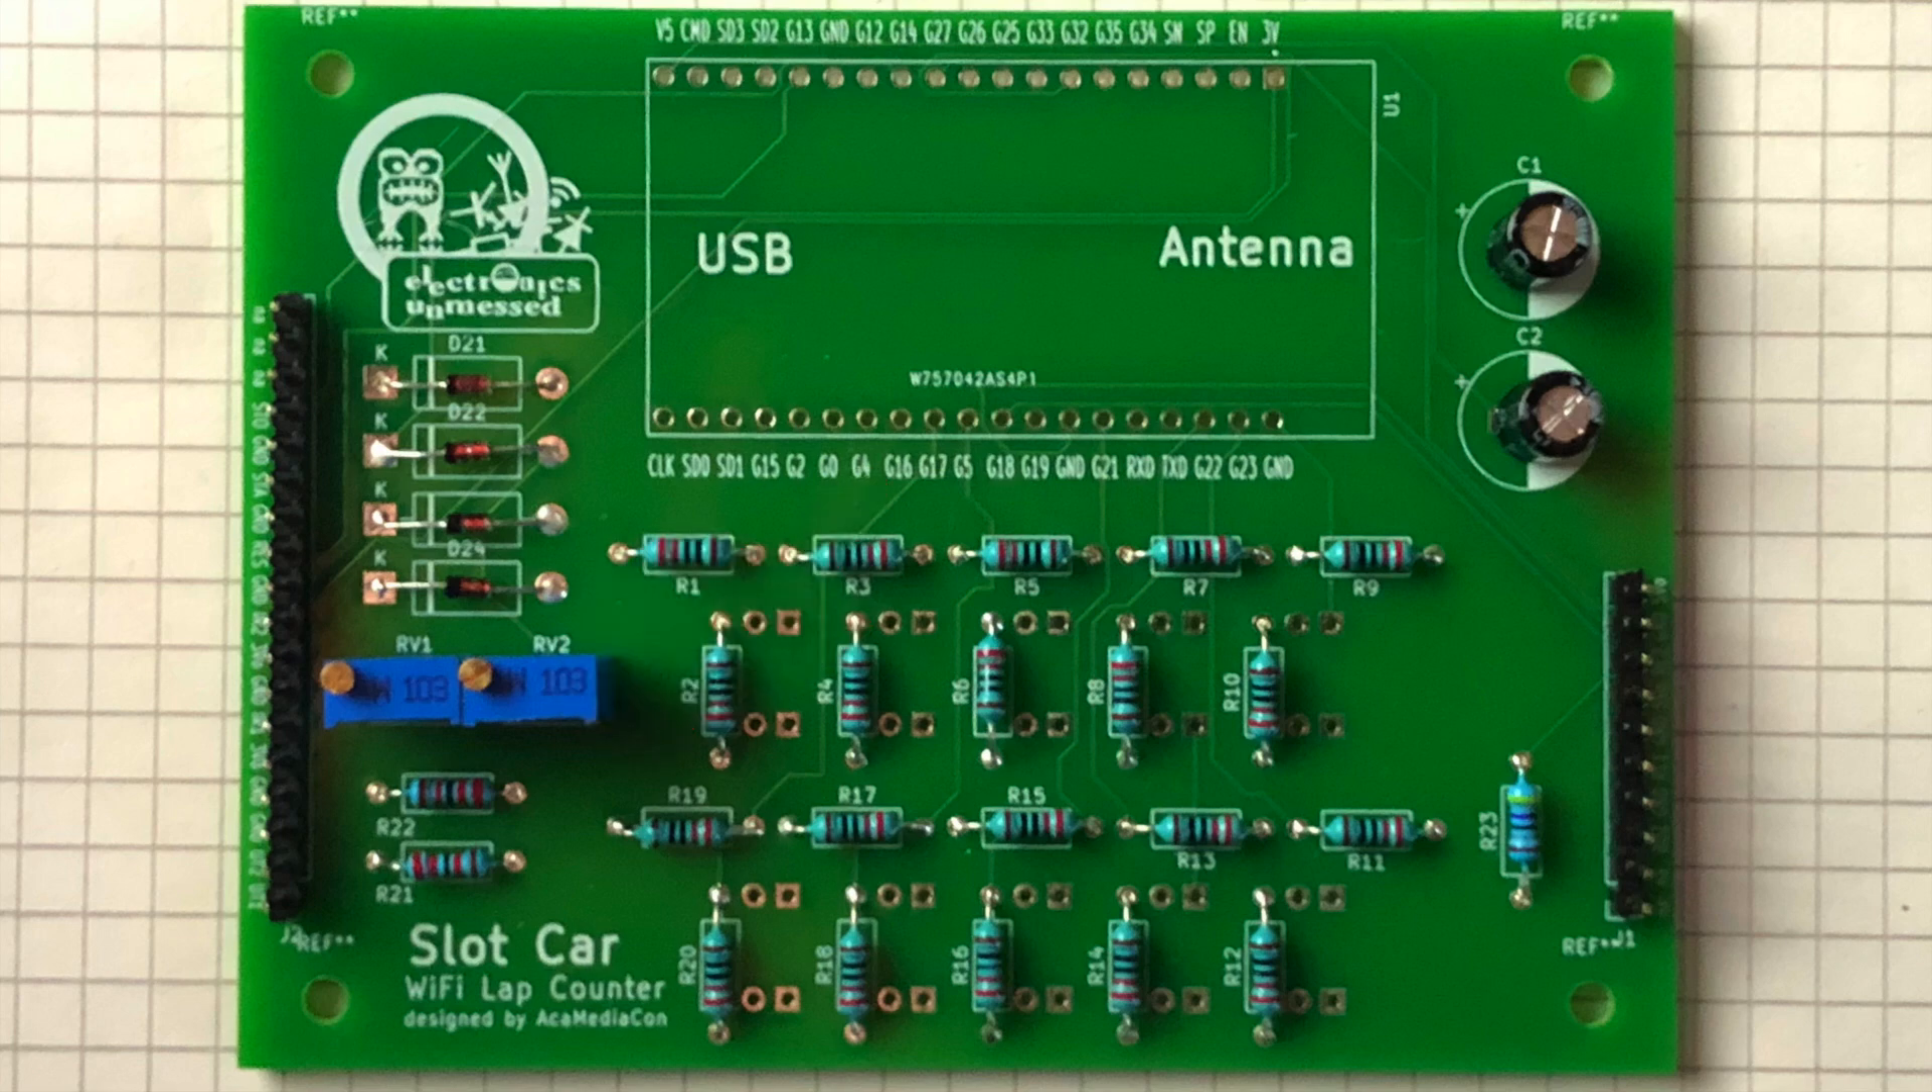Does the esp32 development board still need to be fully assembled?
Yes.